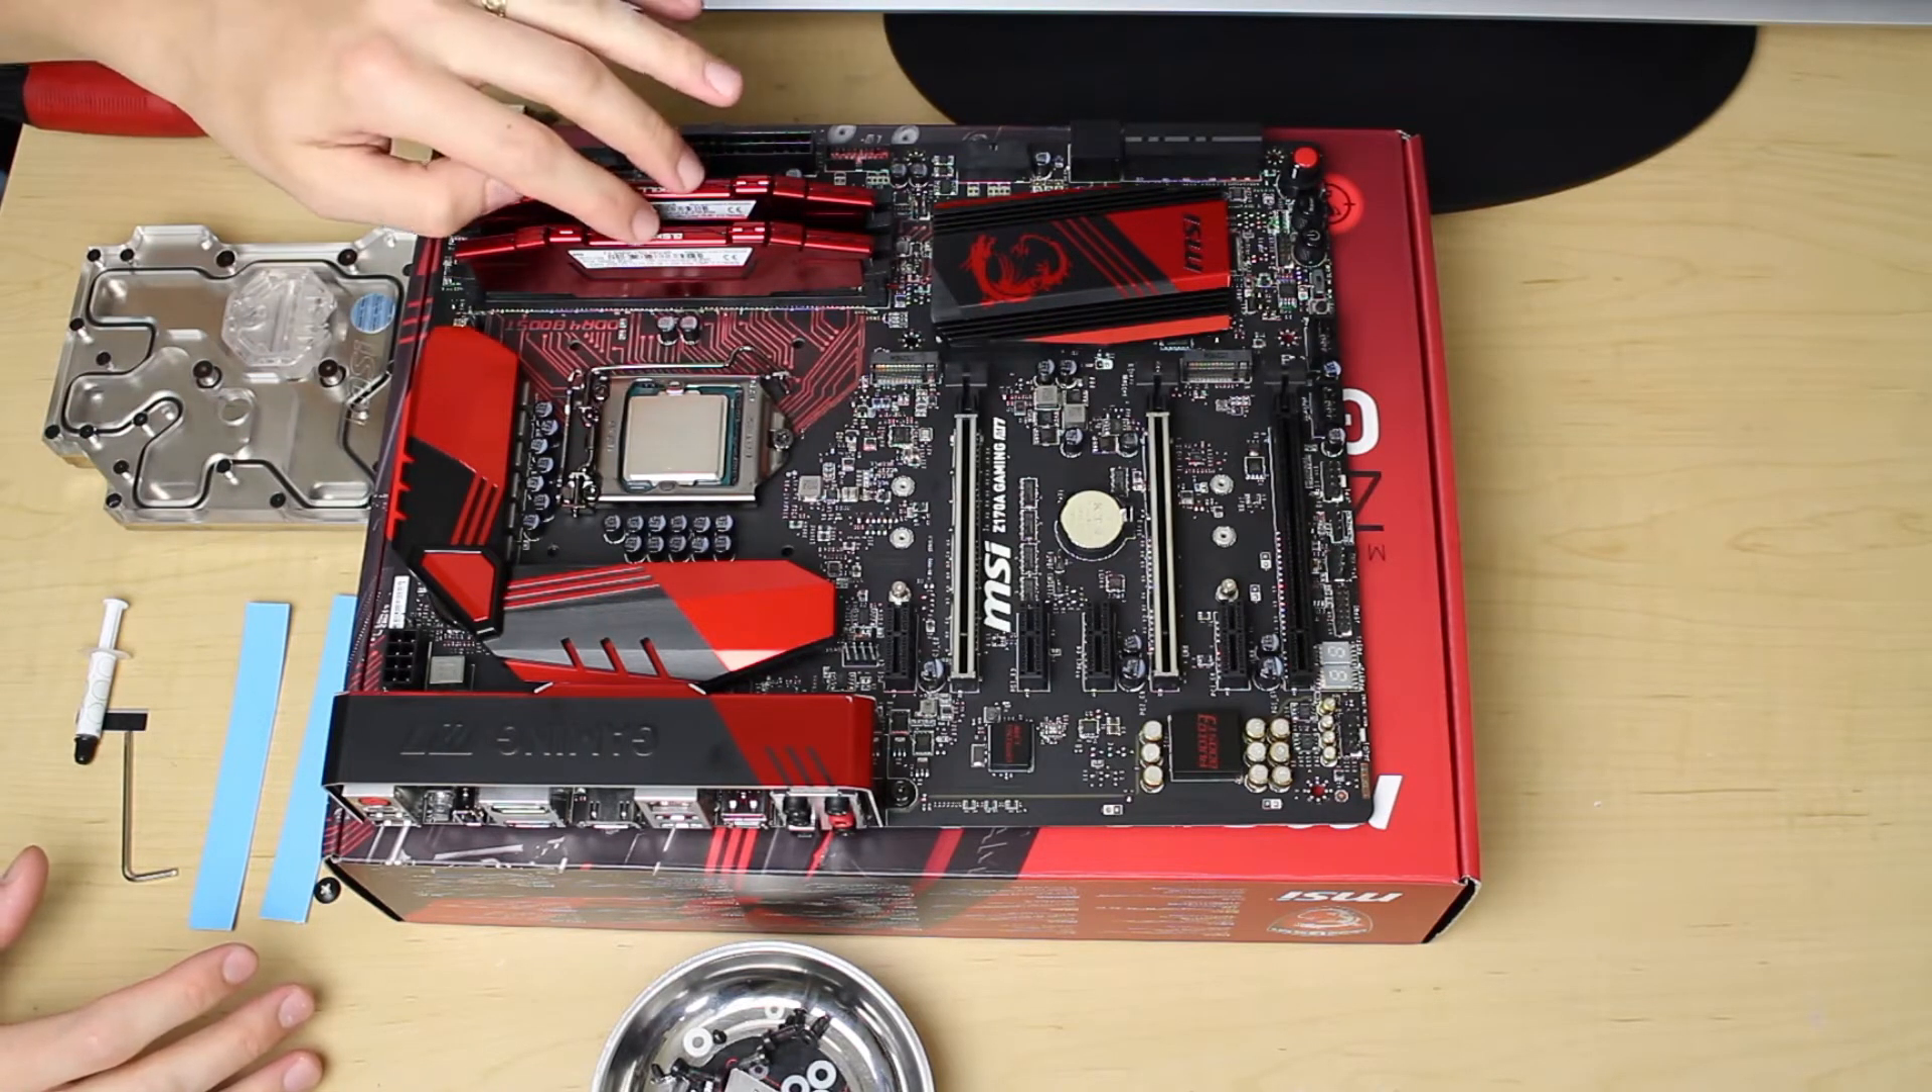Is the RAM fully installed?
Yes.